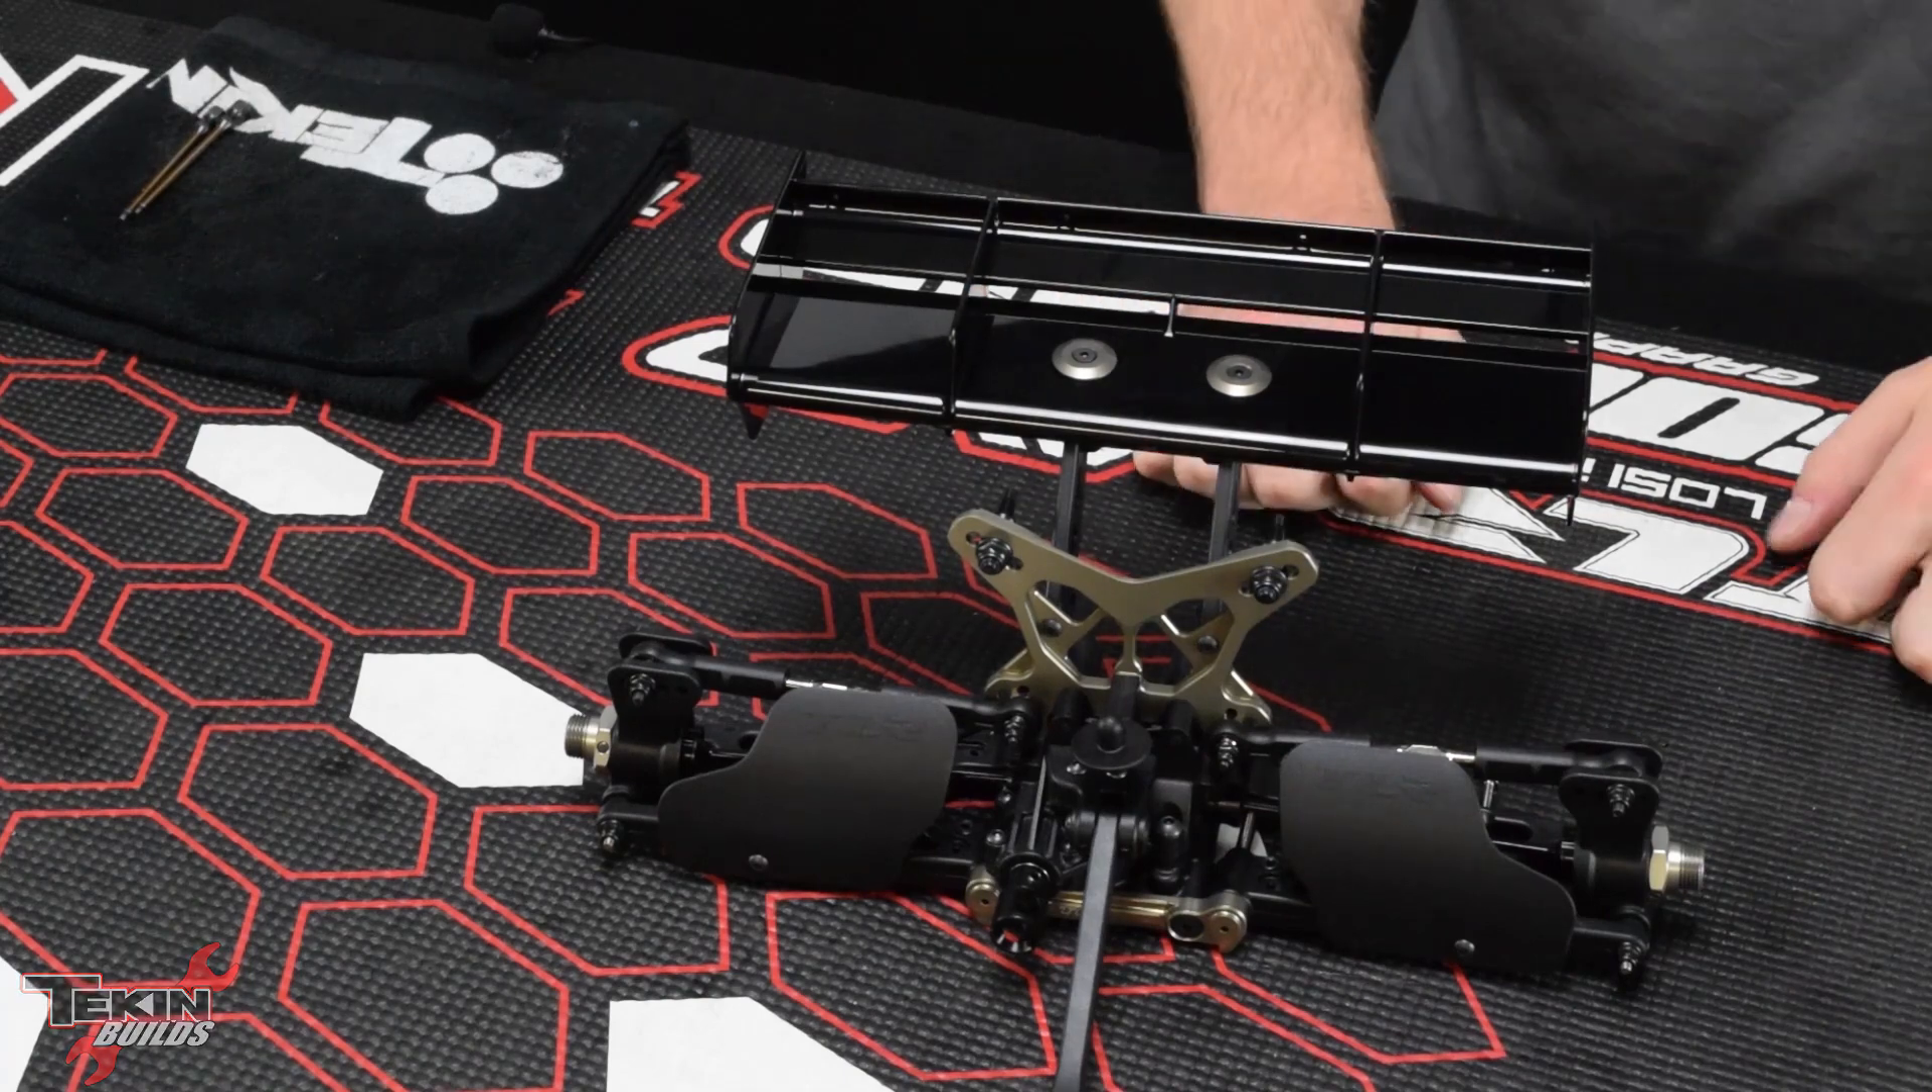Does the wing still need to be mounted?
No.